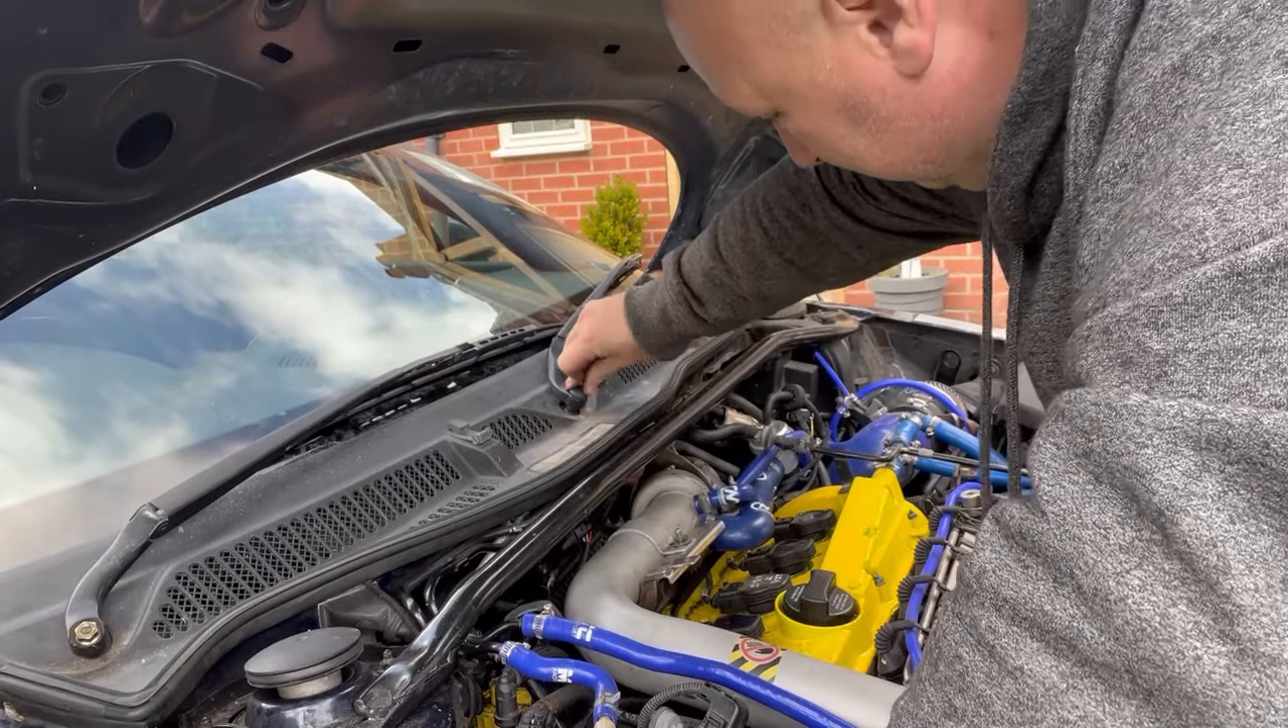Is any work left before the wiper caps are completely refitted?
Yes.